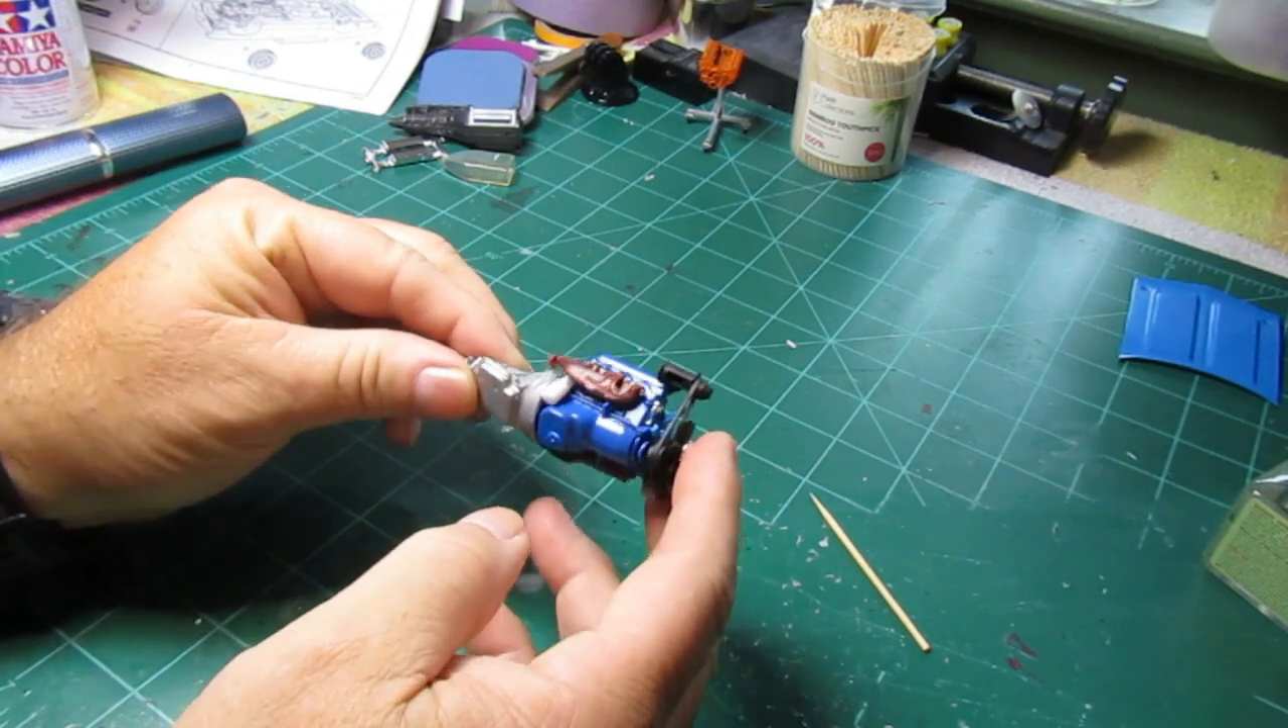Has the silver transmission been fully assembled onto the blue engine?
Yes.